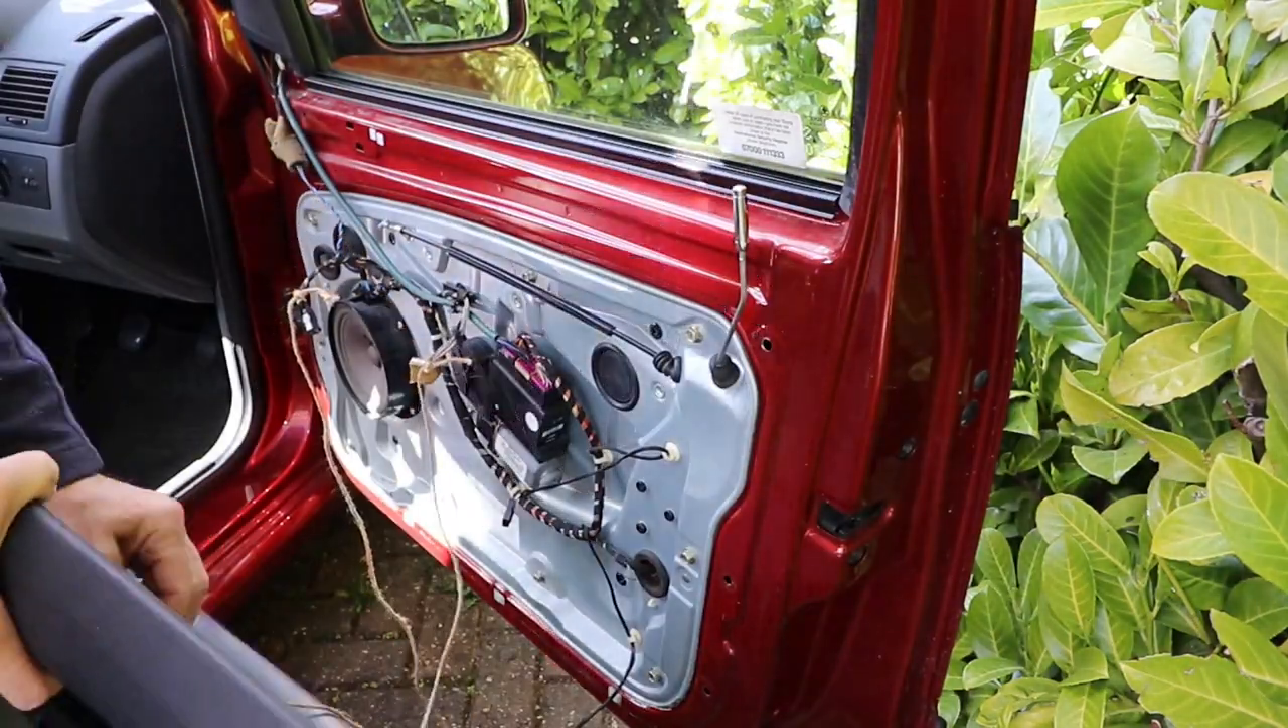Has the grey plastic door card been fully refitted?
No.